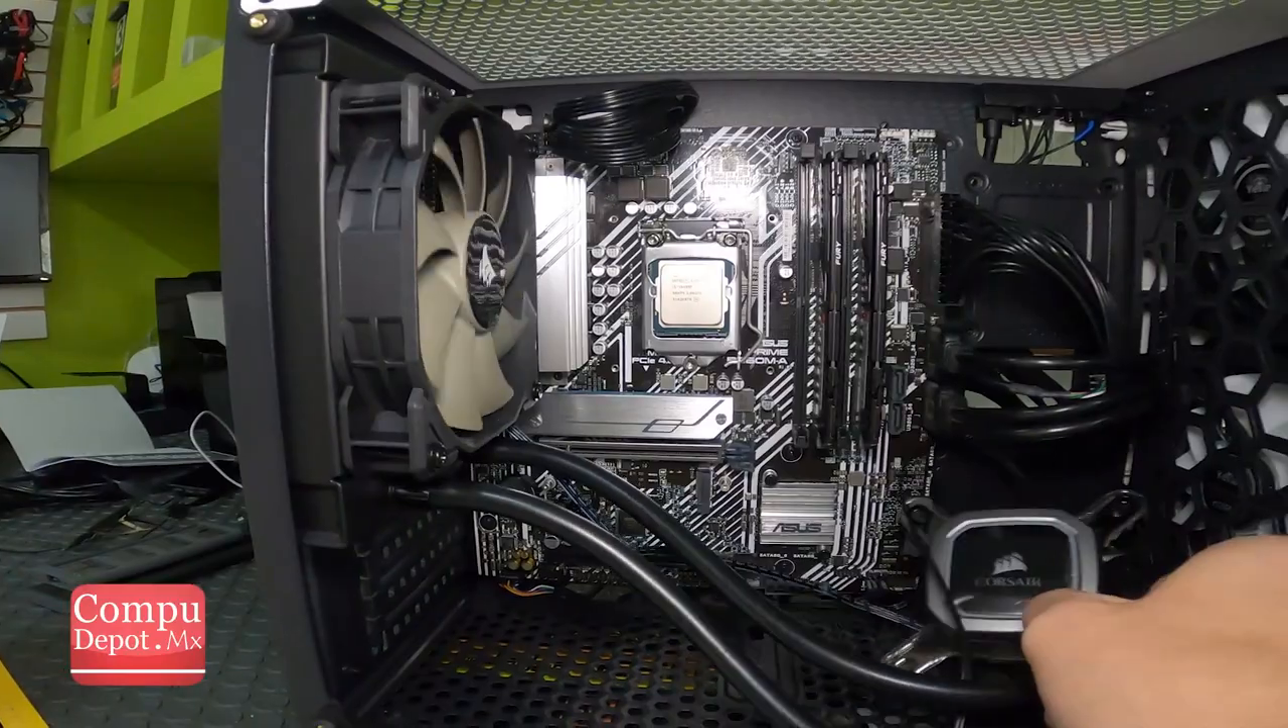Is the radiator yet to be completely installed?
No.